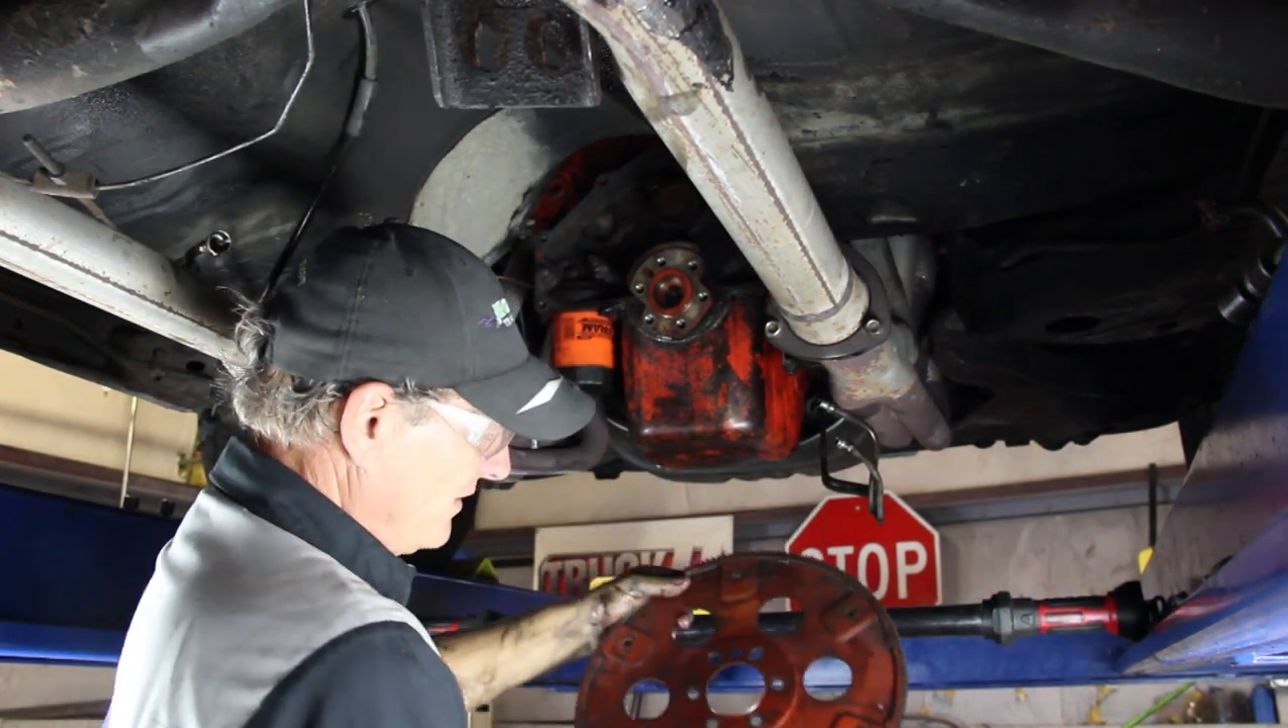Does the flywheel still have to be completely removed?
No.